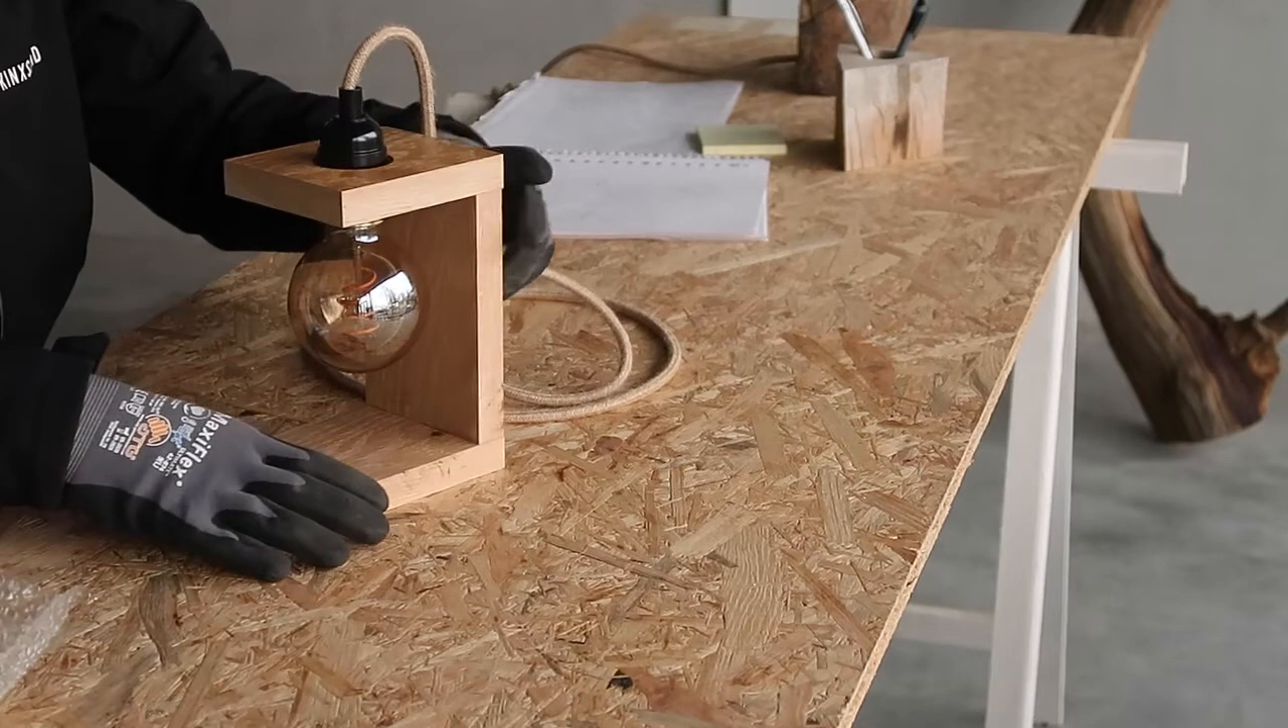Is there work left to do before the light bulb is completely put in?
No.